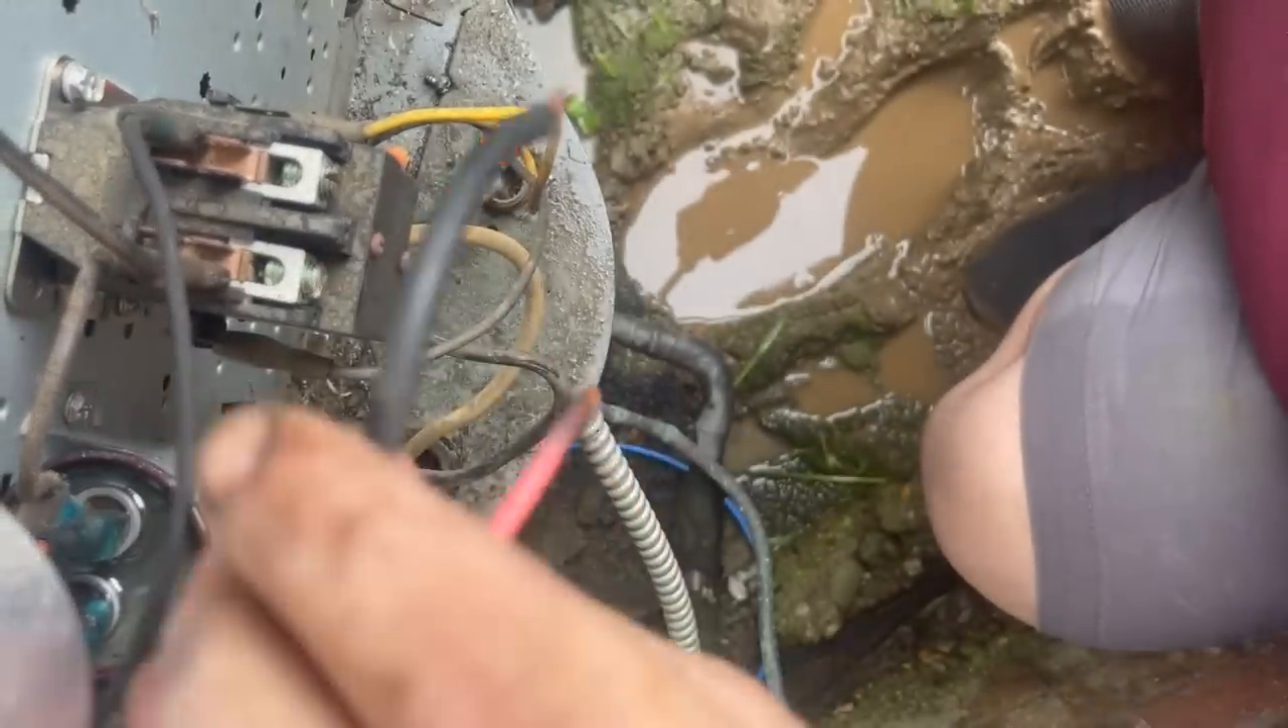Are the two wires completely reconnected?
No.